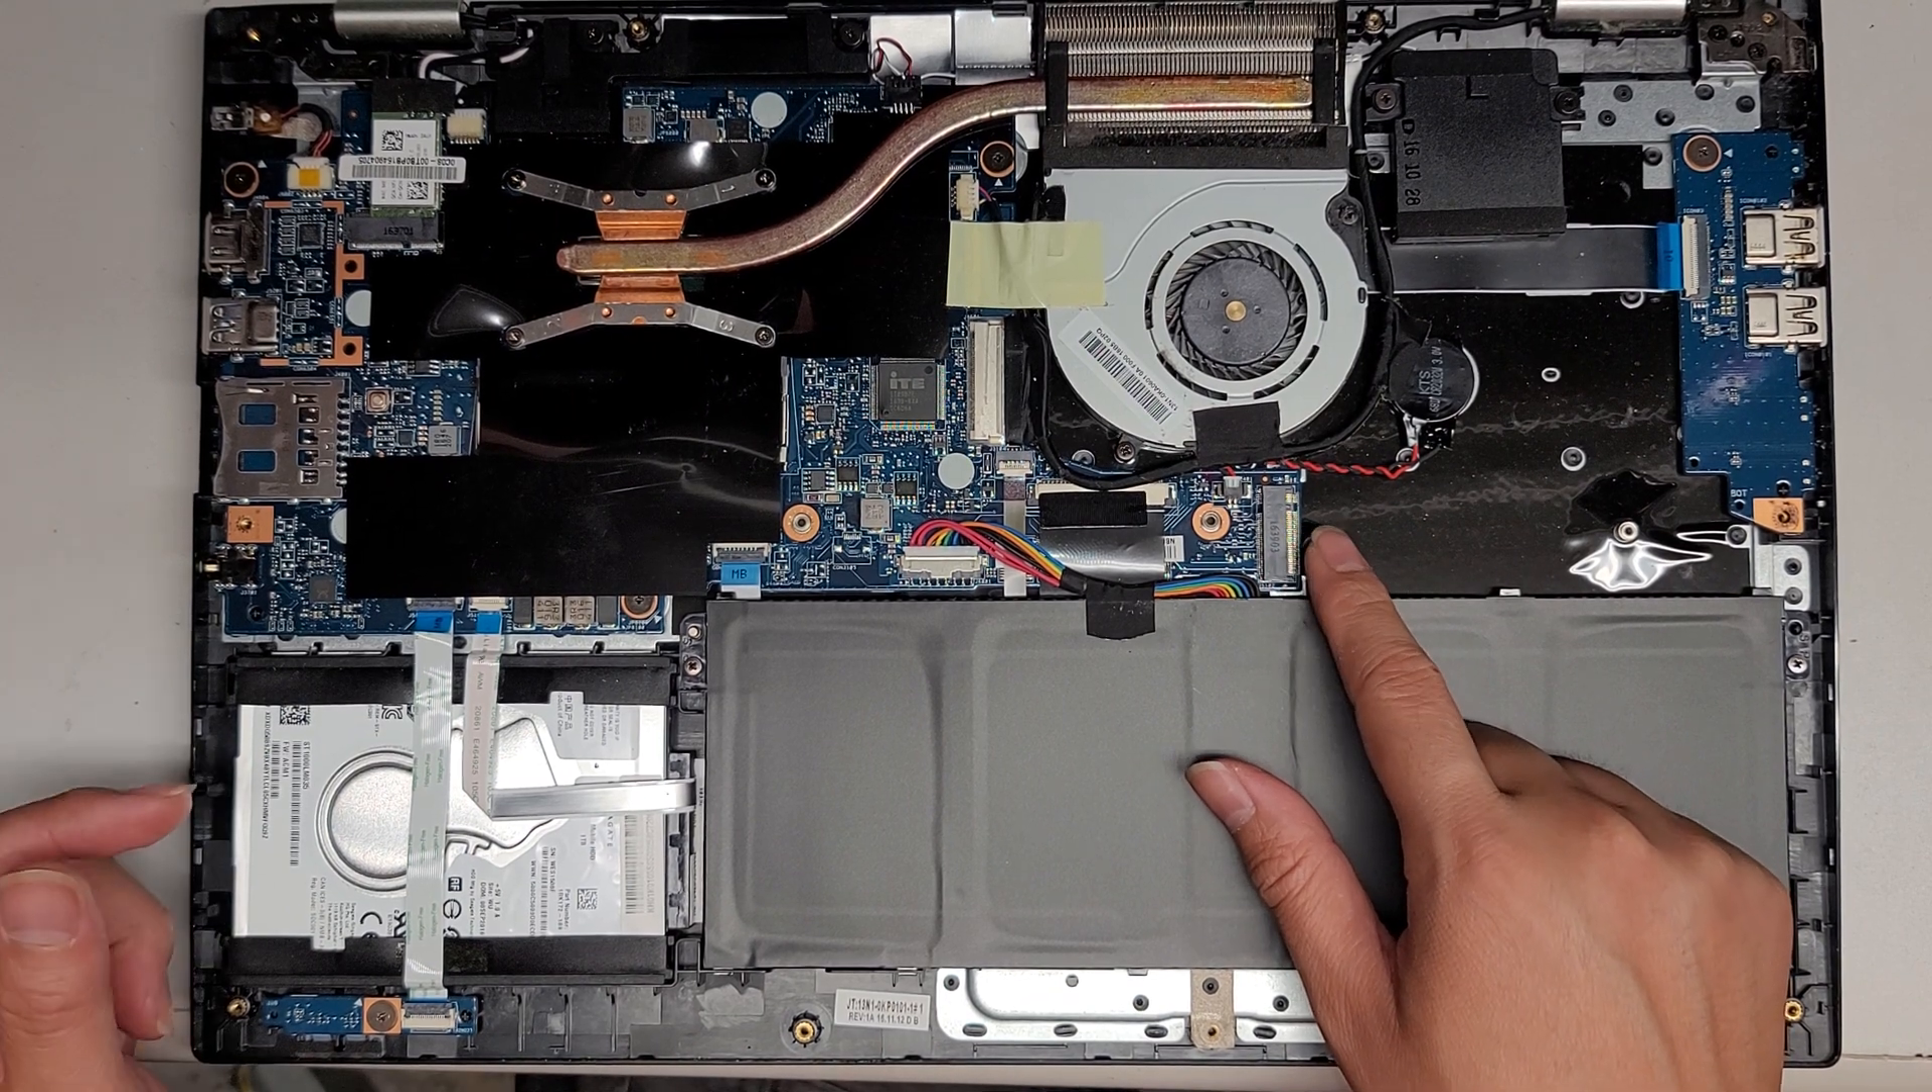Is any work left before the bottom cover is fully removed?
No.